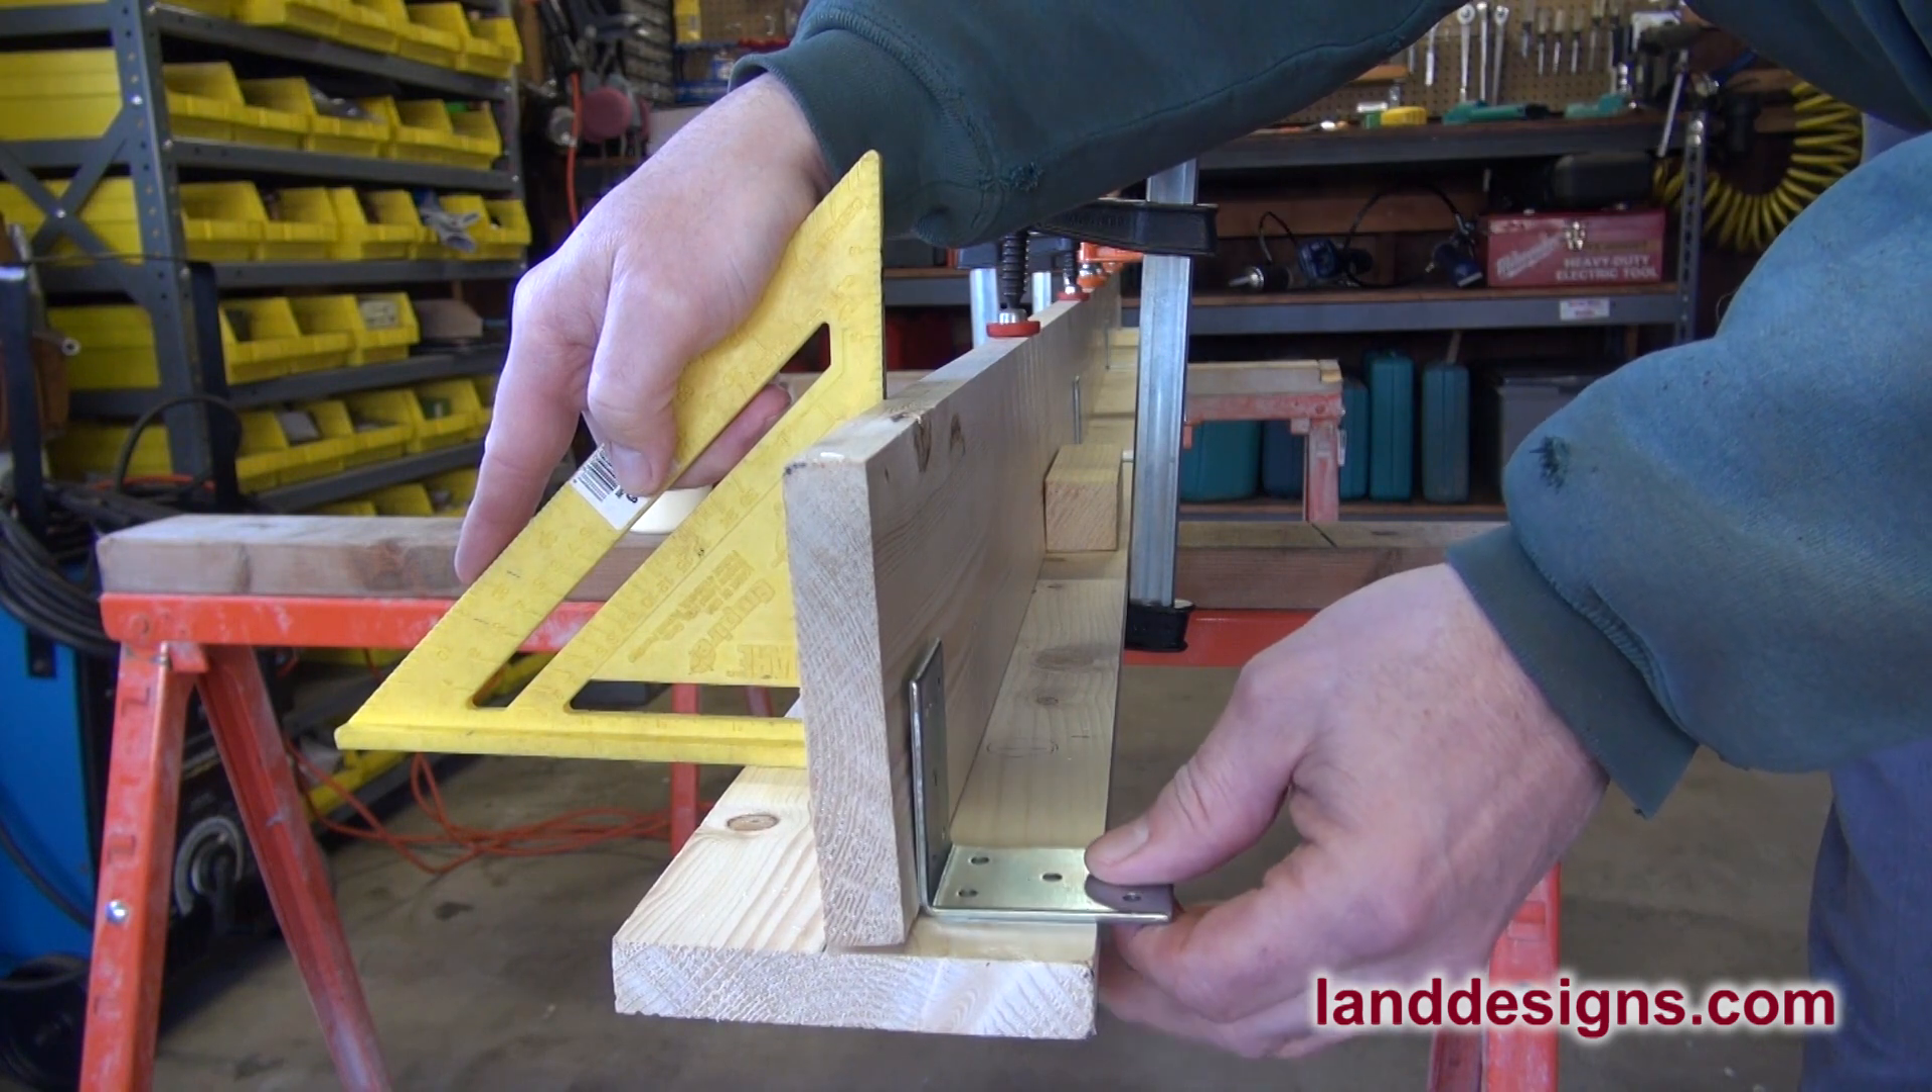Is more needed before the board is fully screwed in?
Yes.